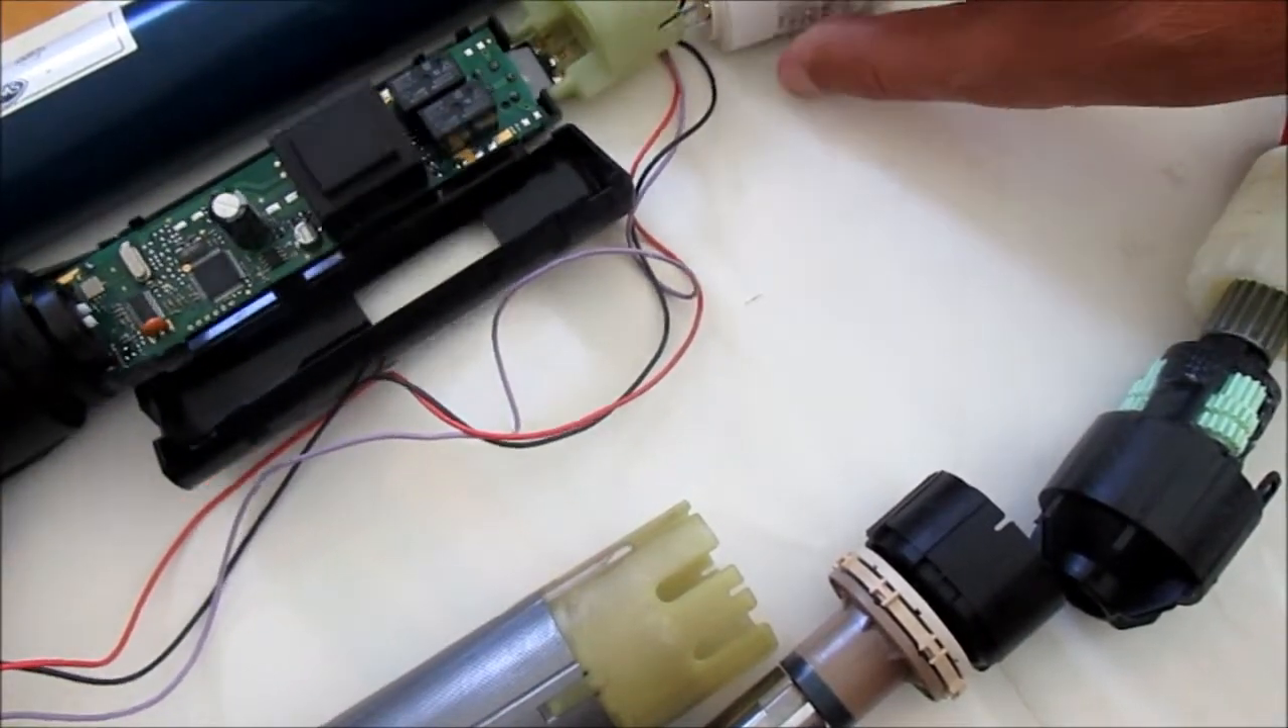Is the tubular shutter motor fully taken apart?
Yes.